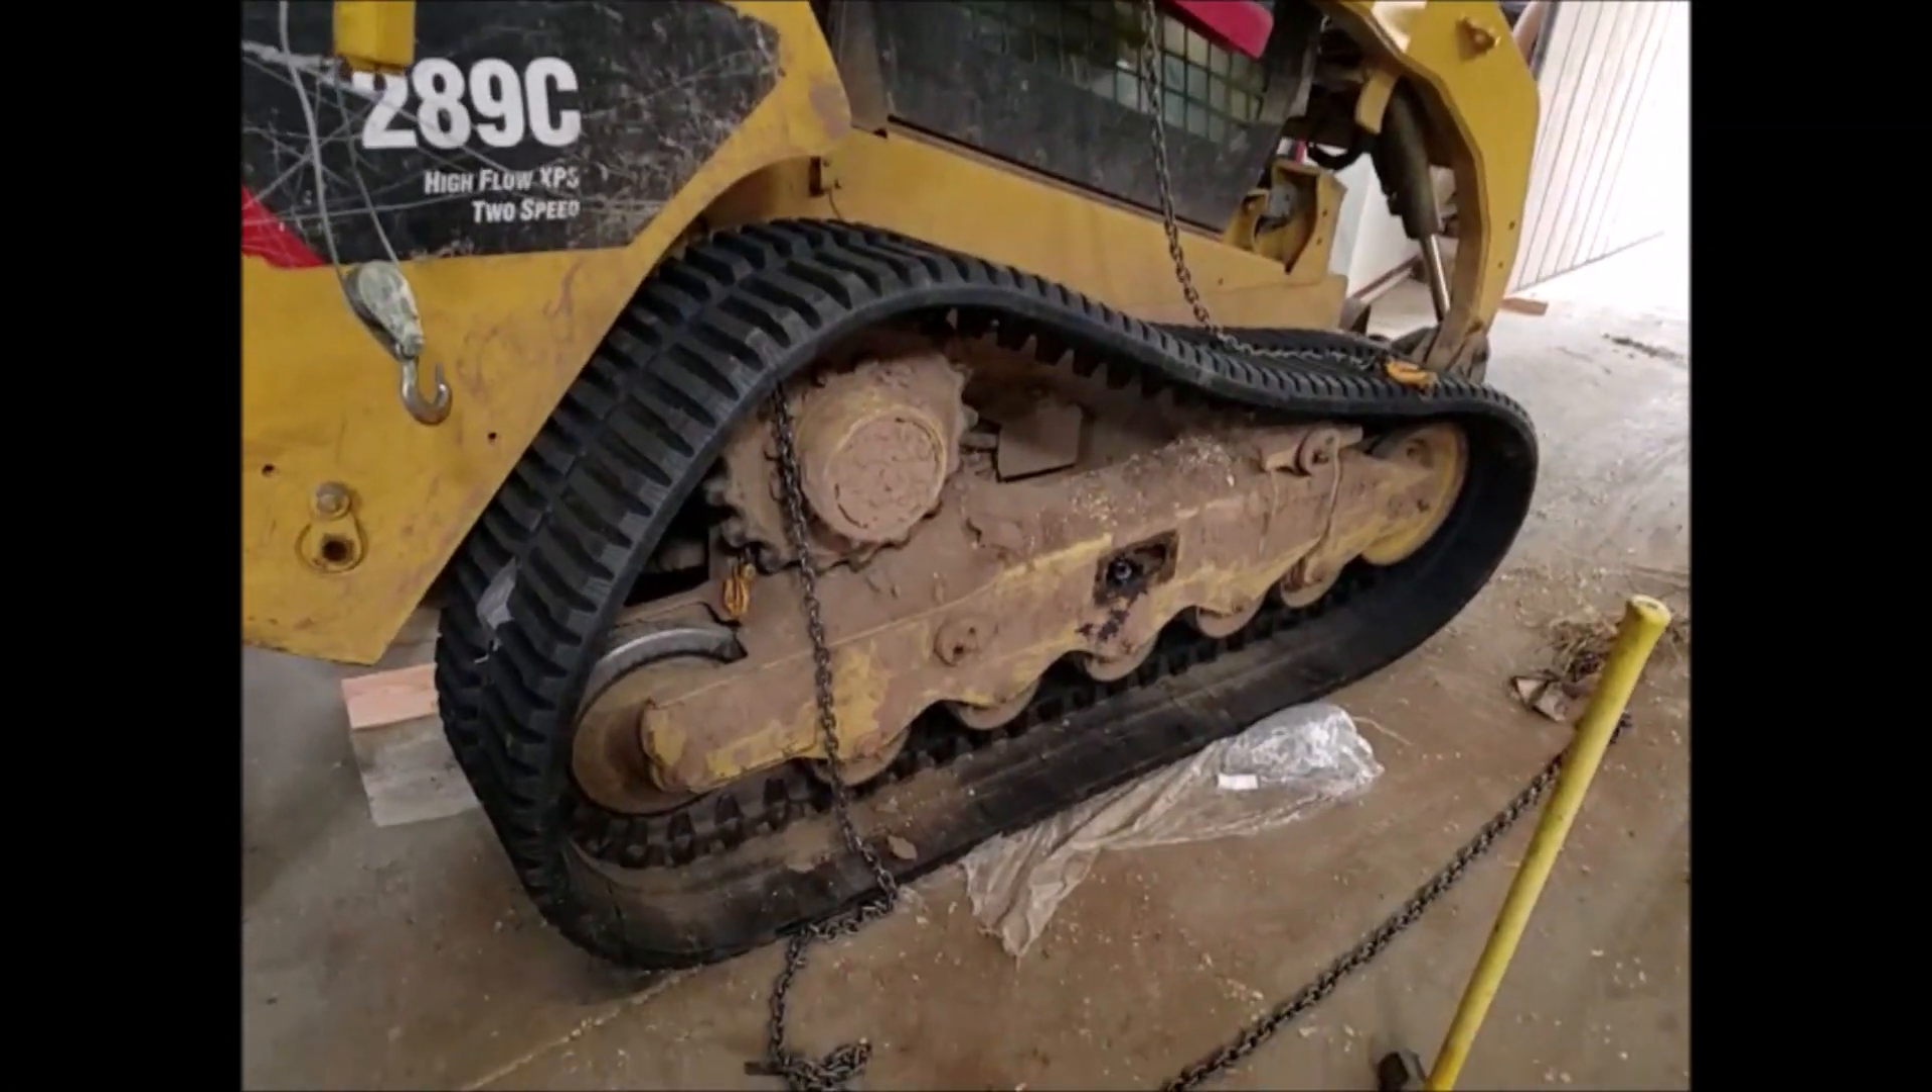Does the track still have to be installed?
Yes.